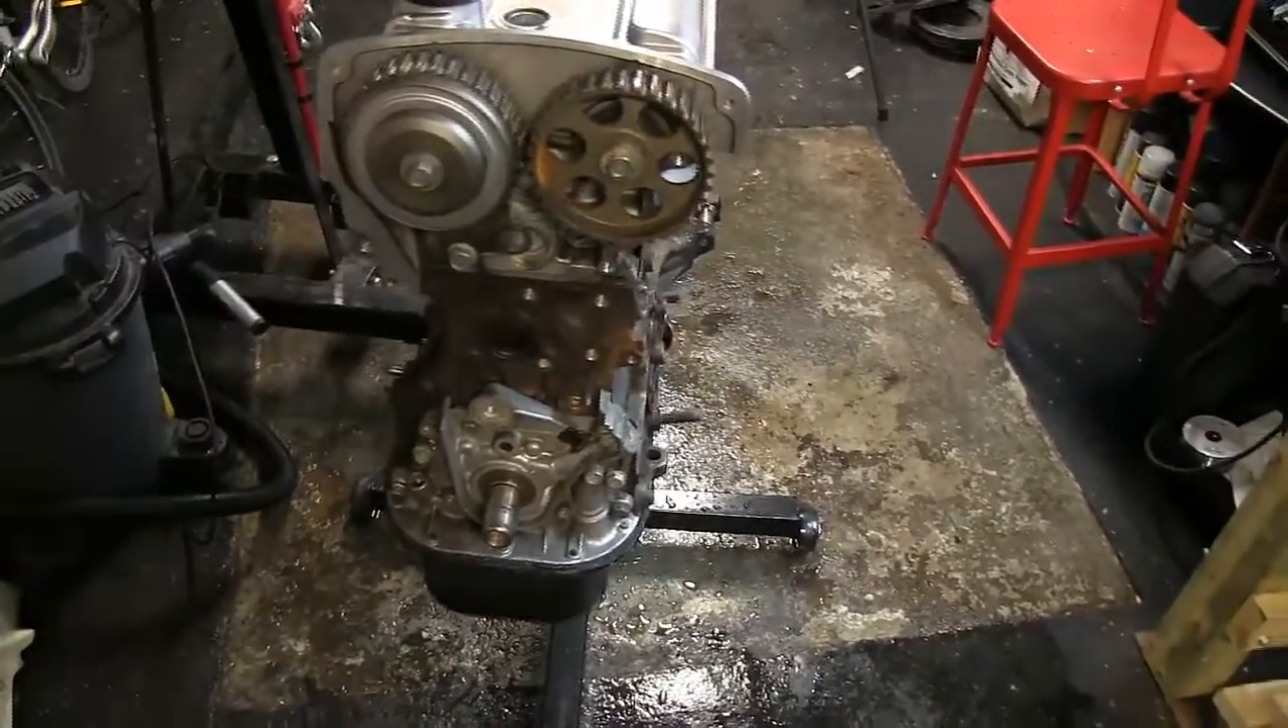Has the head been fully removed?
No.